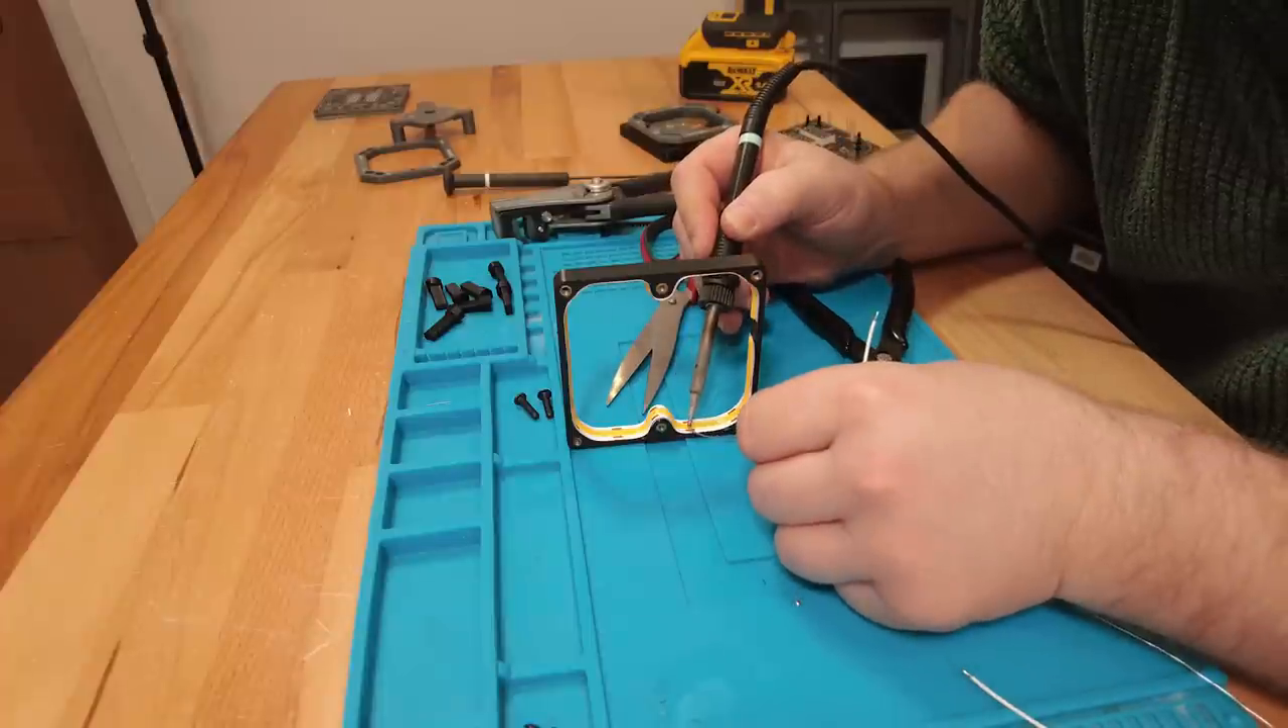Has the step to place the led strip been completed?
Yes.